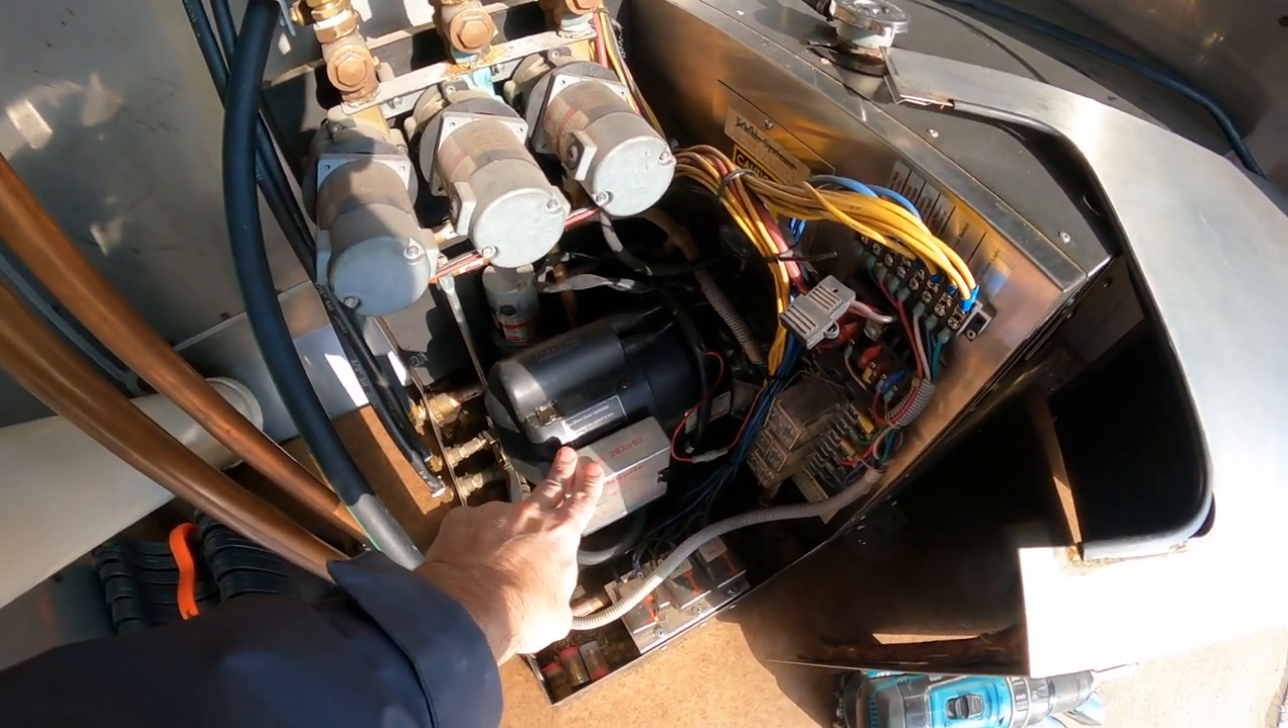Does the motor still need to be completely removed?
Yes.